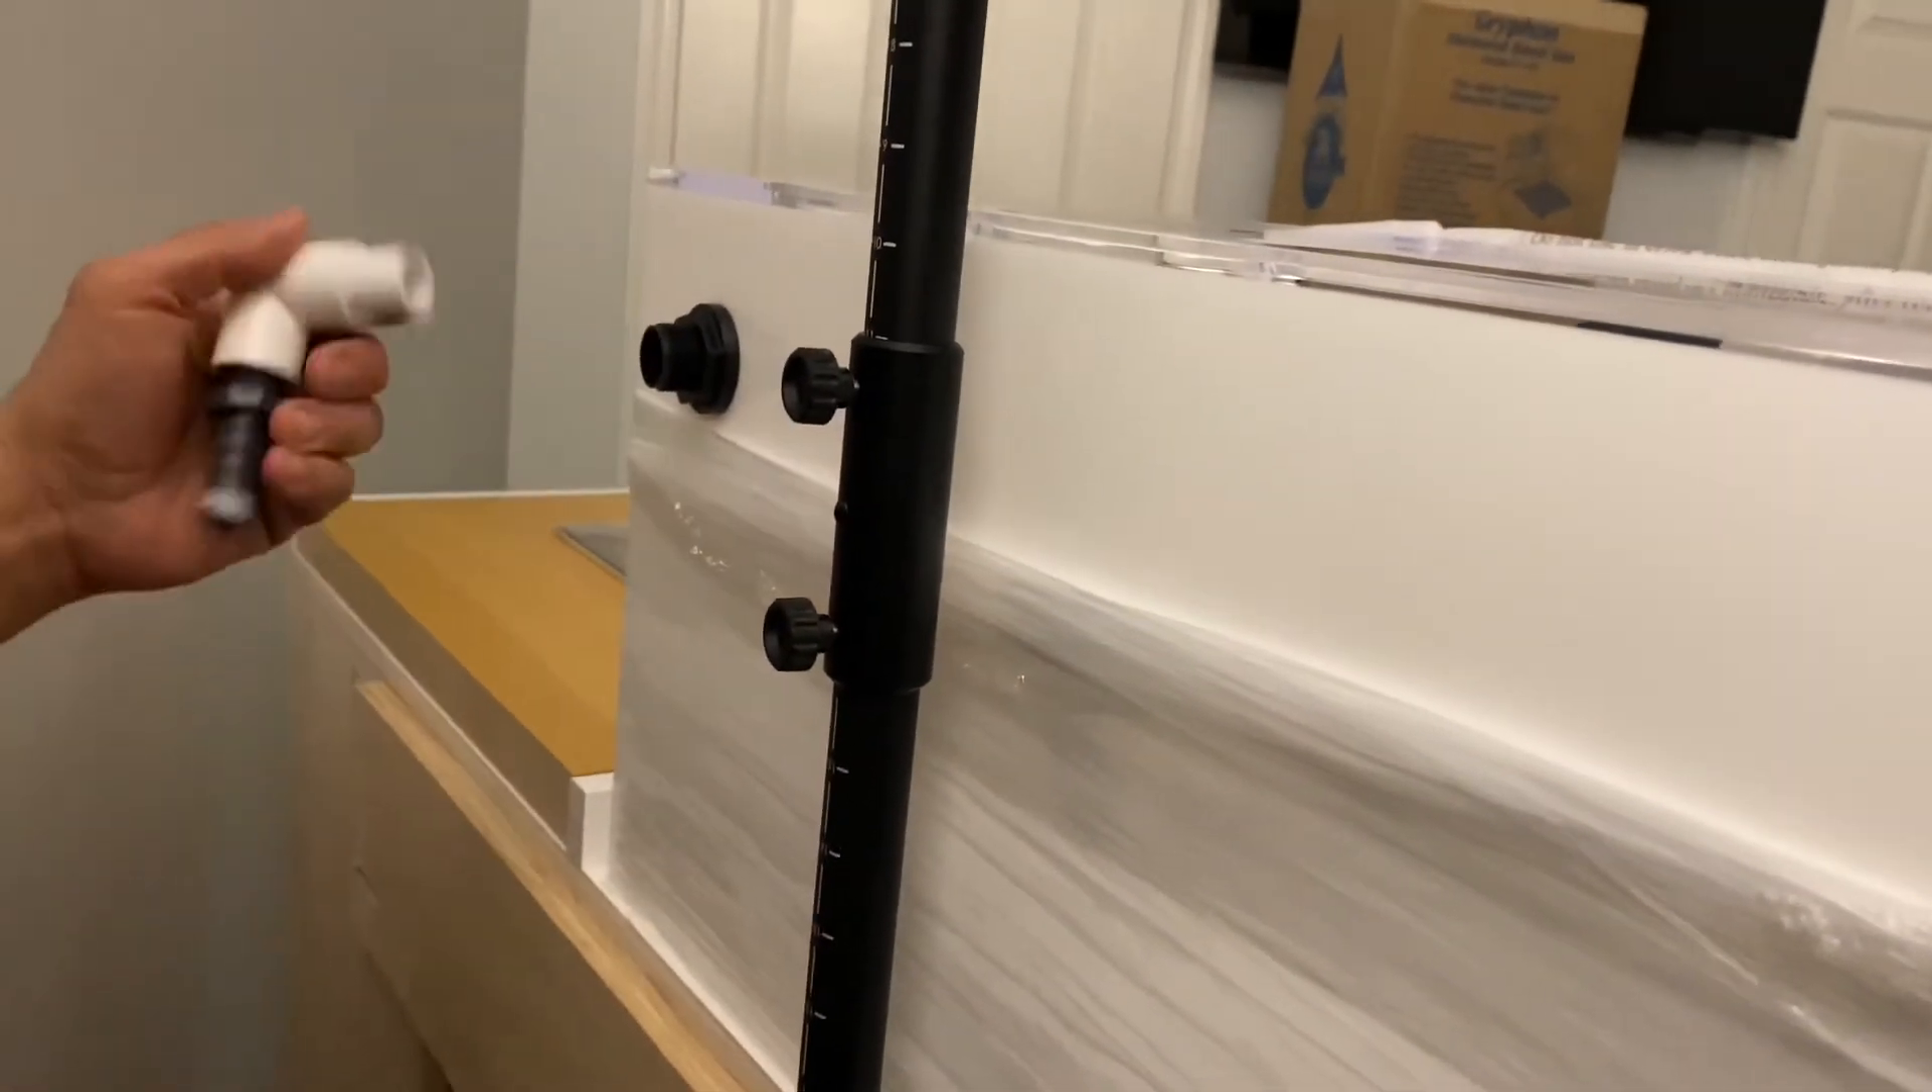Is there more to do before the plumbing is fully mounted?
Yes.